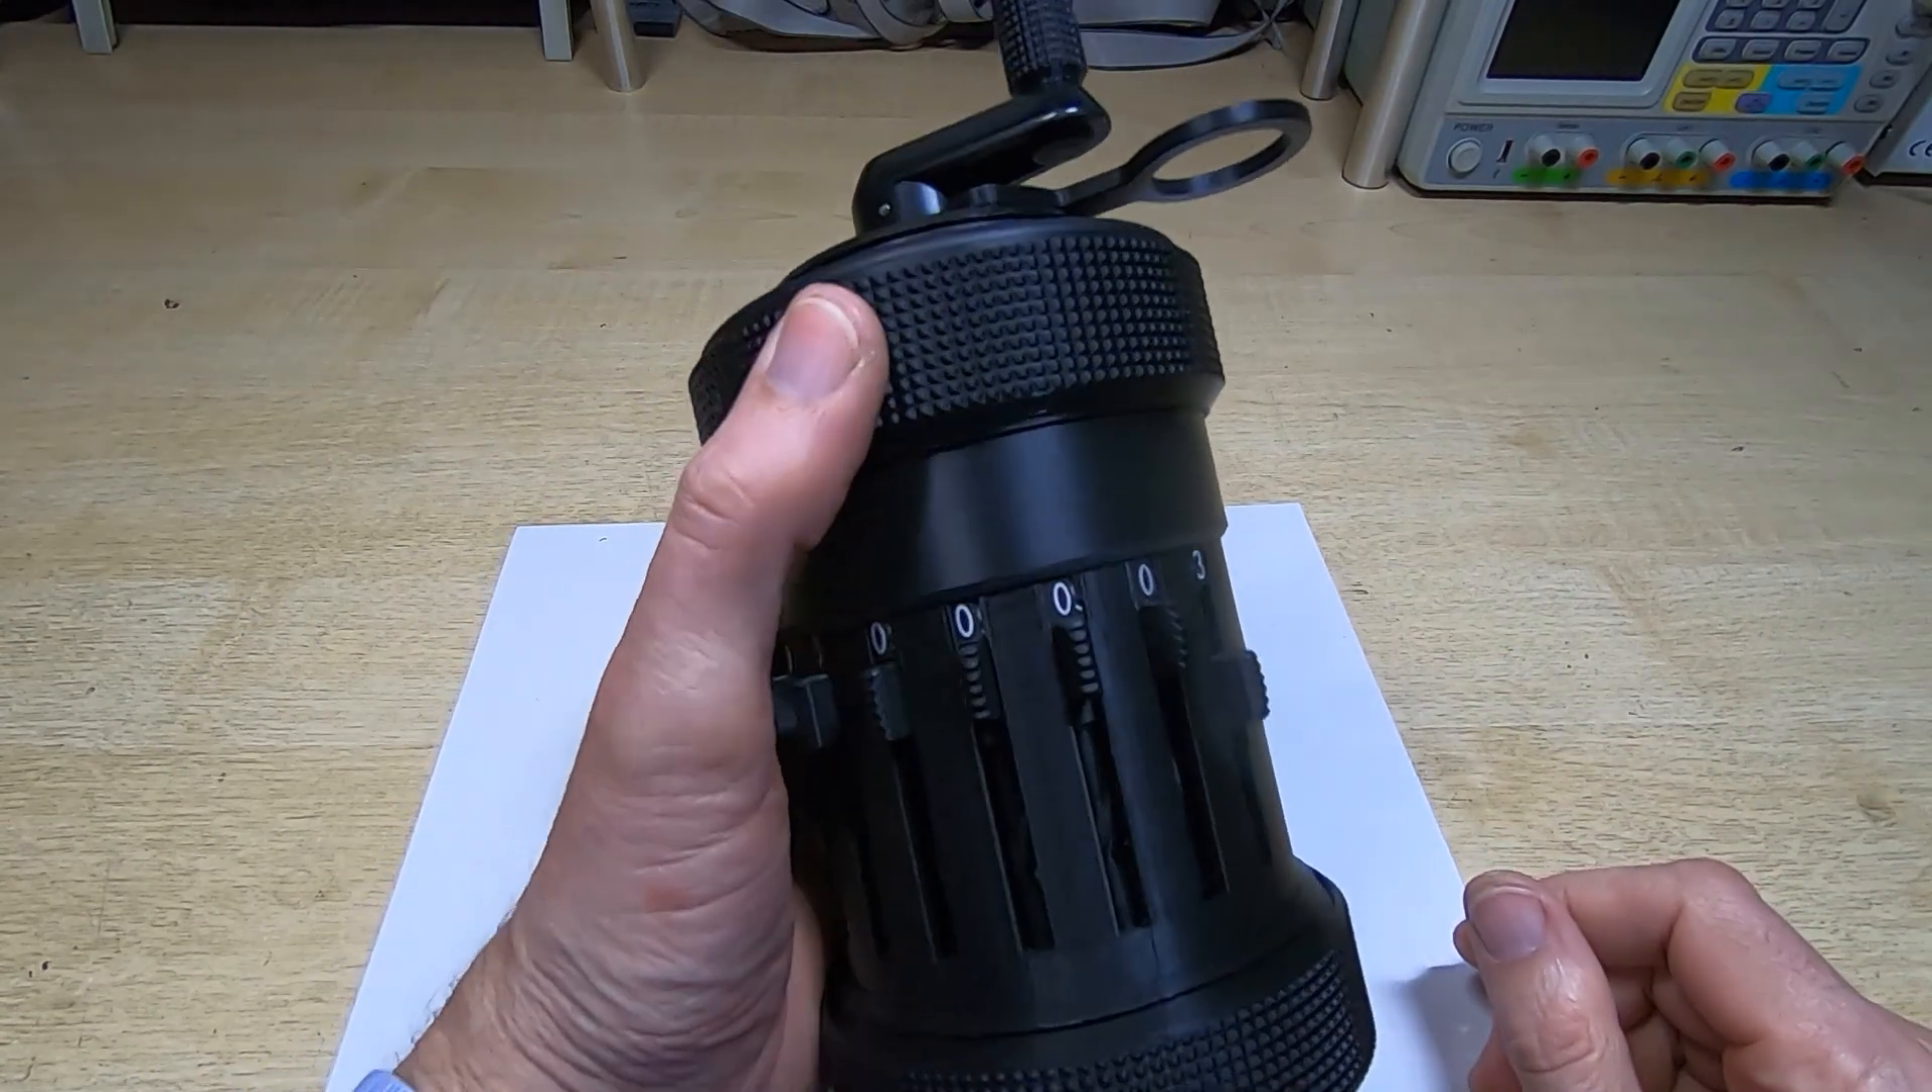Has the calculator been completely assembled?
Yes.